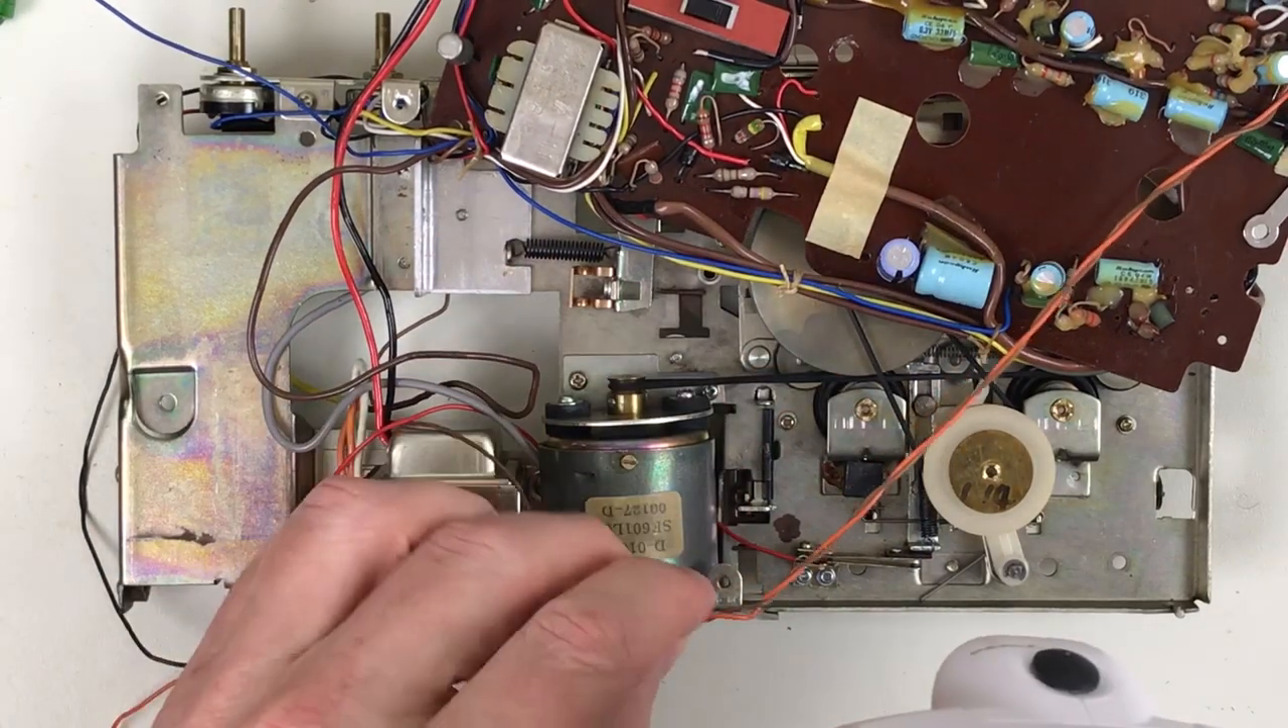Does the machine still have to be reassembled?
Yes.